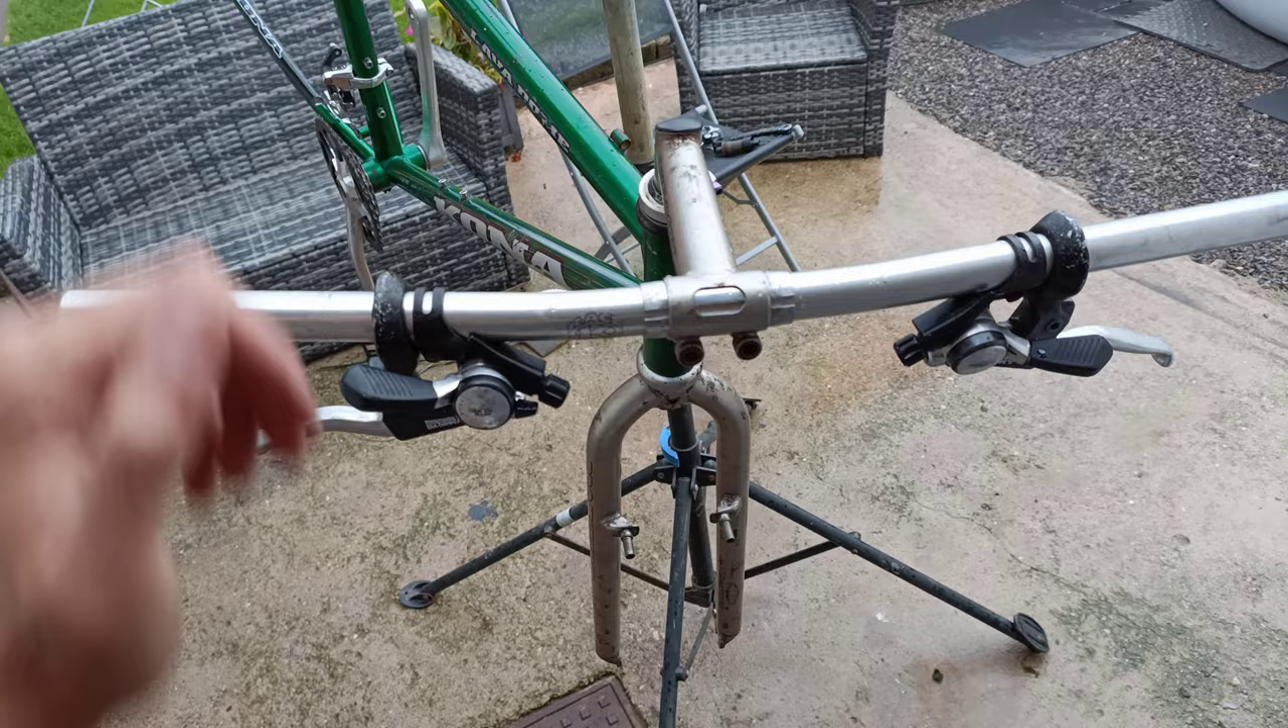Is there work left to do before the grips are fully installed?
Yes.